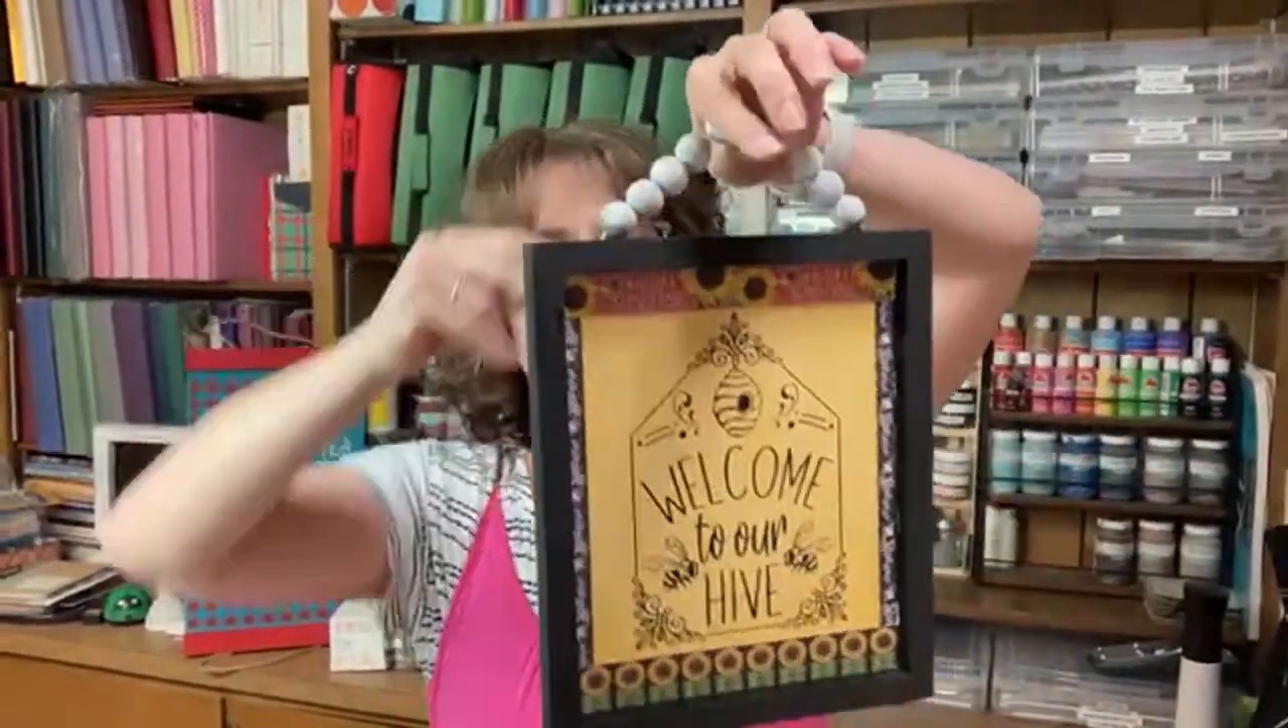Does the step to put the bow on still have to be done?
Yes.